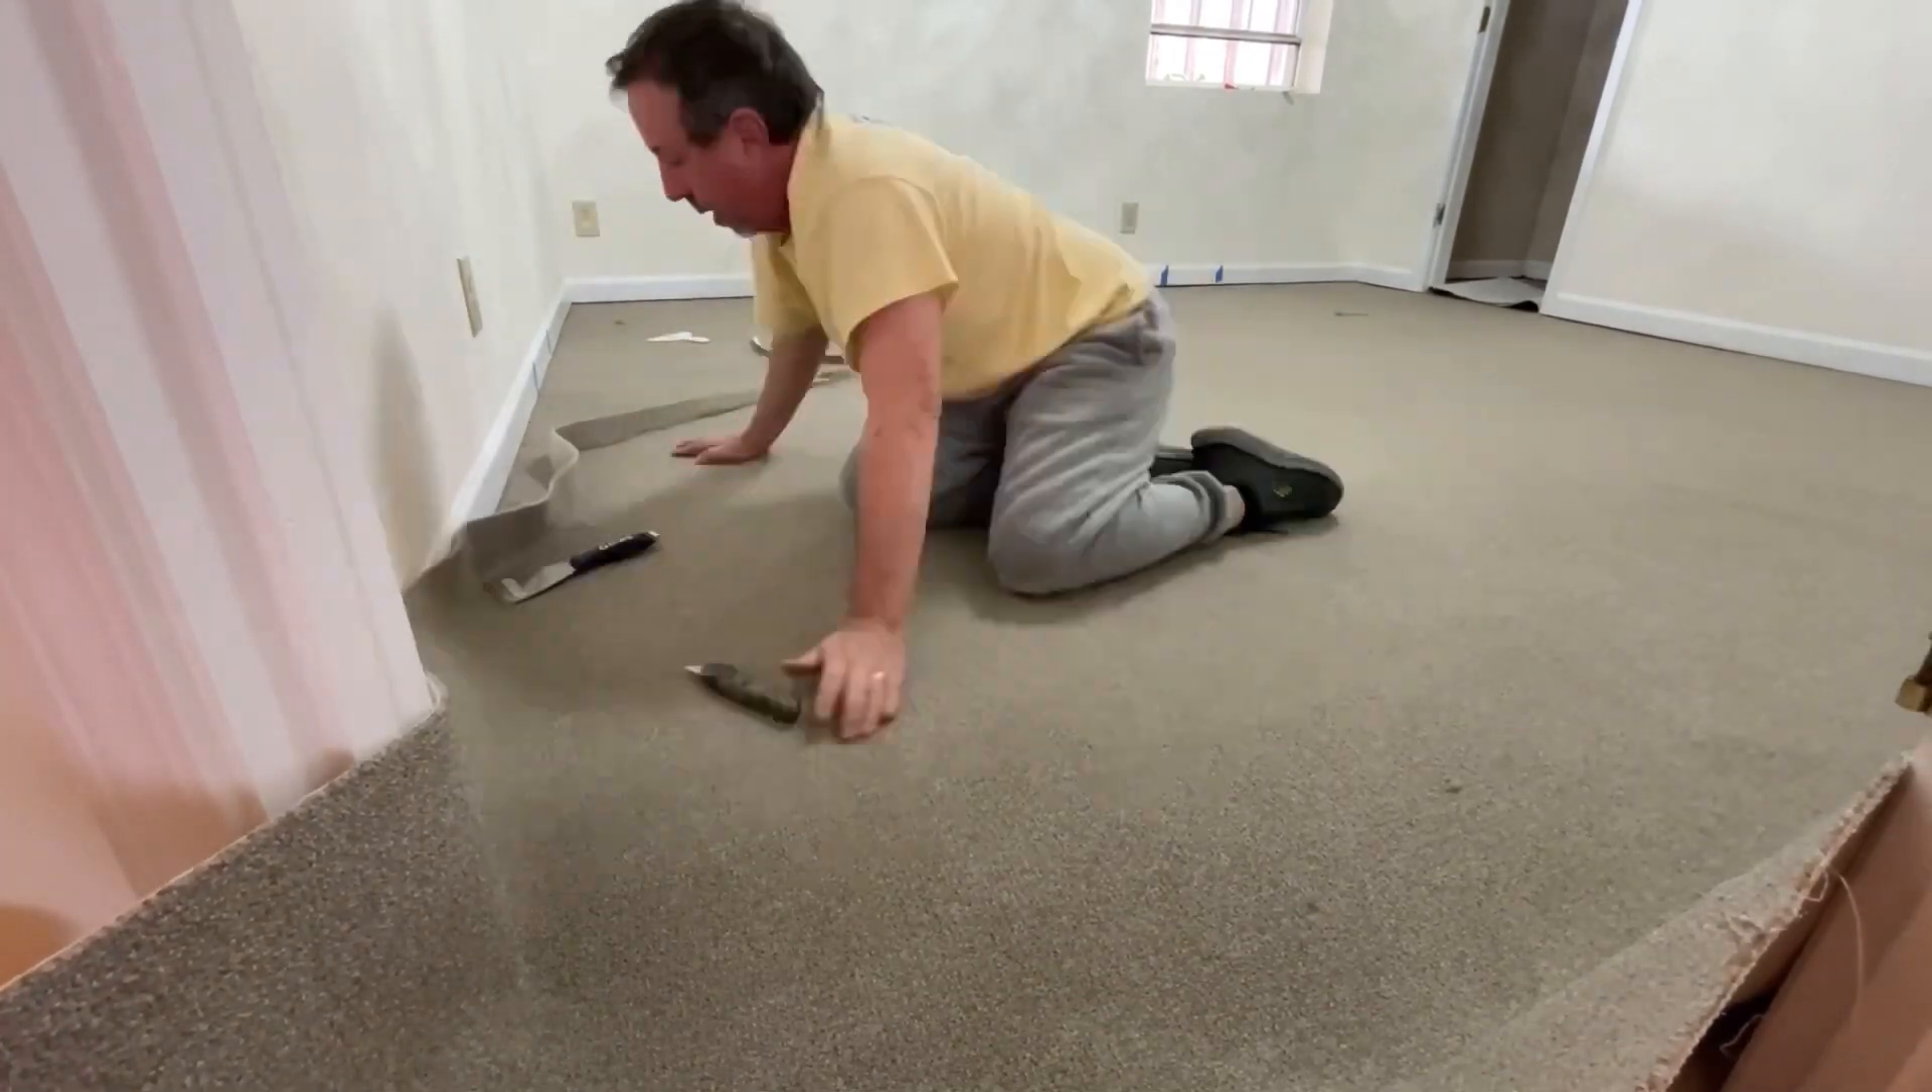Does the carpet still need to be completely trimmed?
Yes.